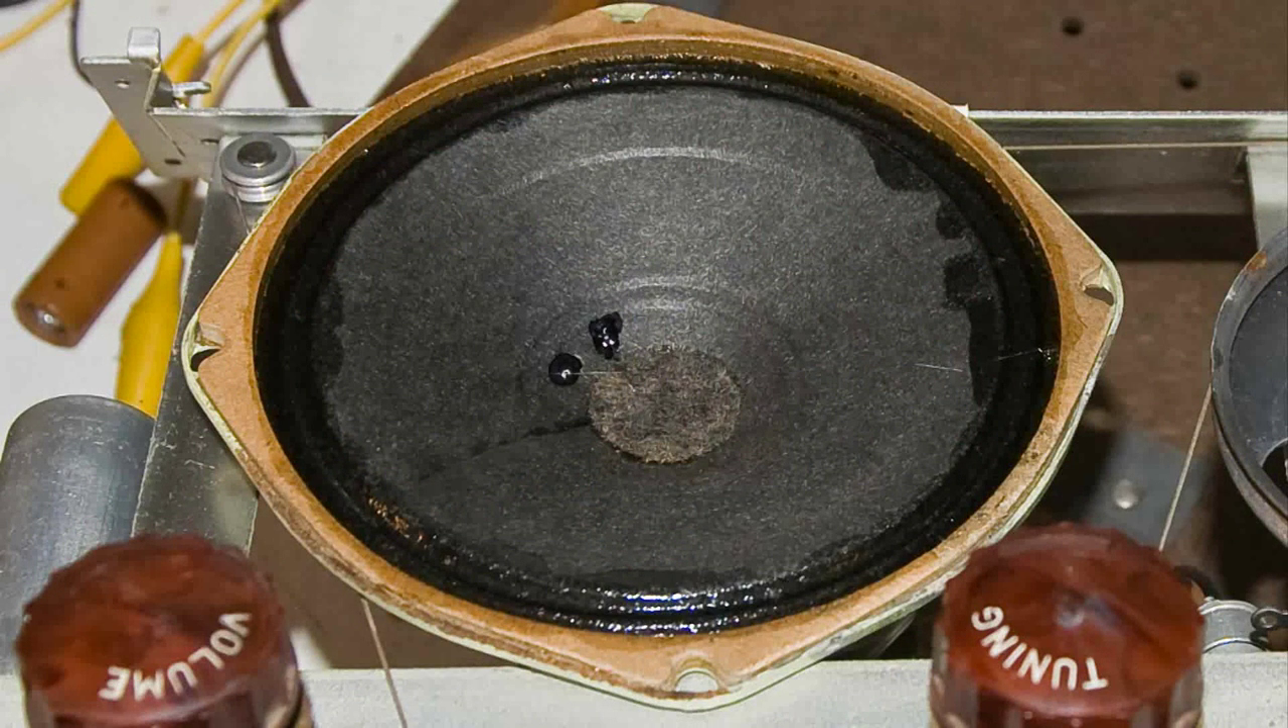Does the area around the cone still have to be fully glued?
No.